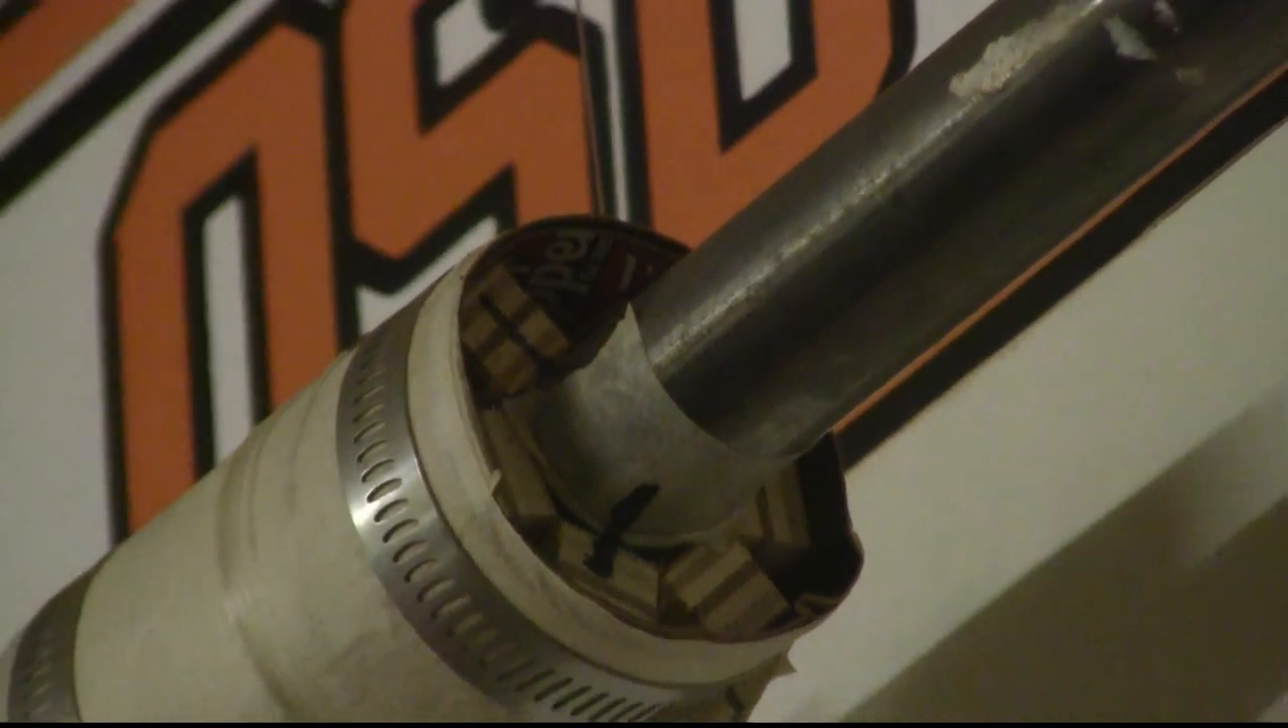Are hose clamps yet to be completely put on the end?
No.